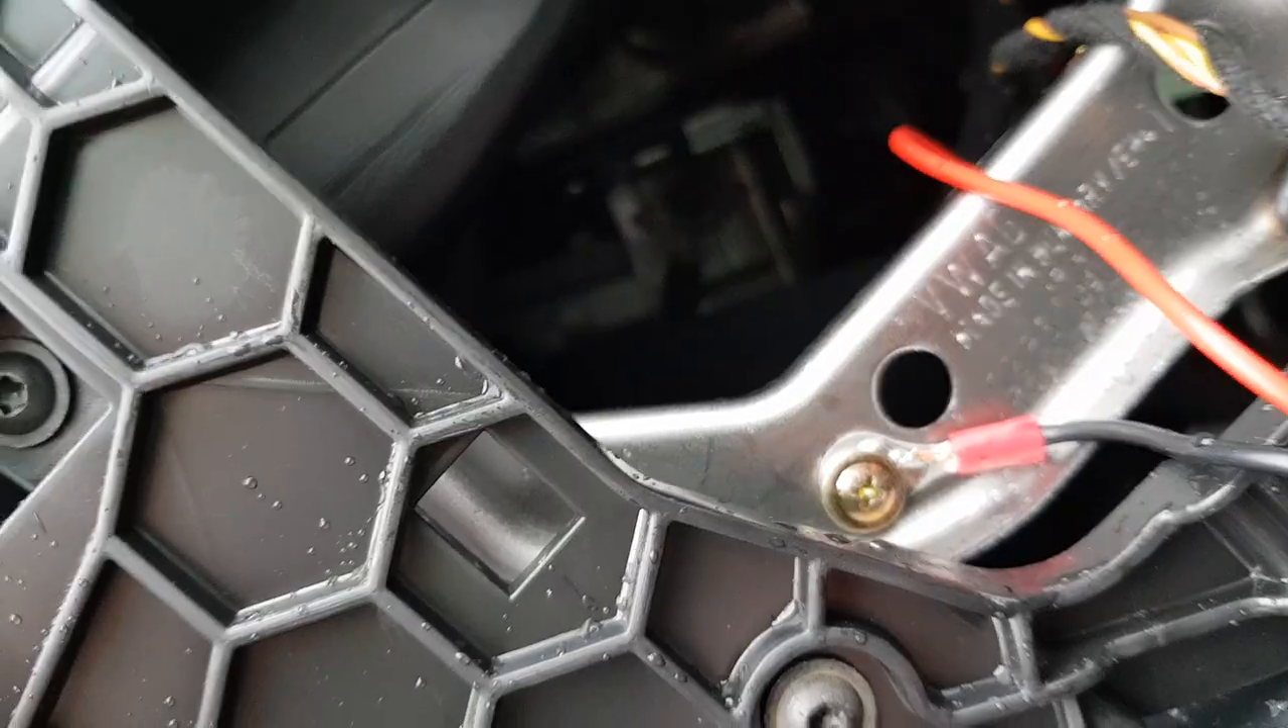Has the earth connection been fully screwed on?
Yes.